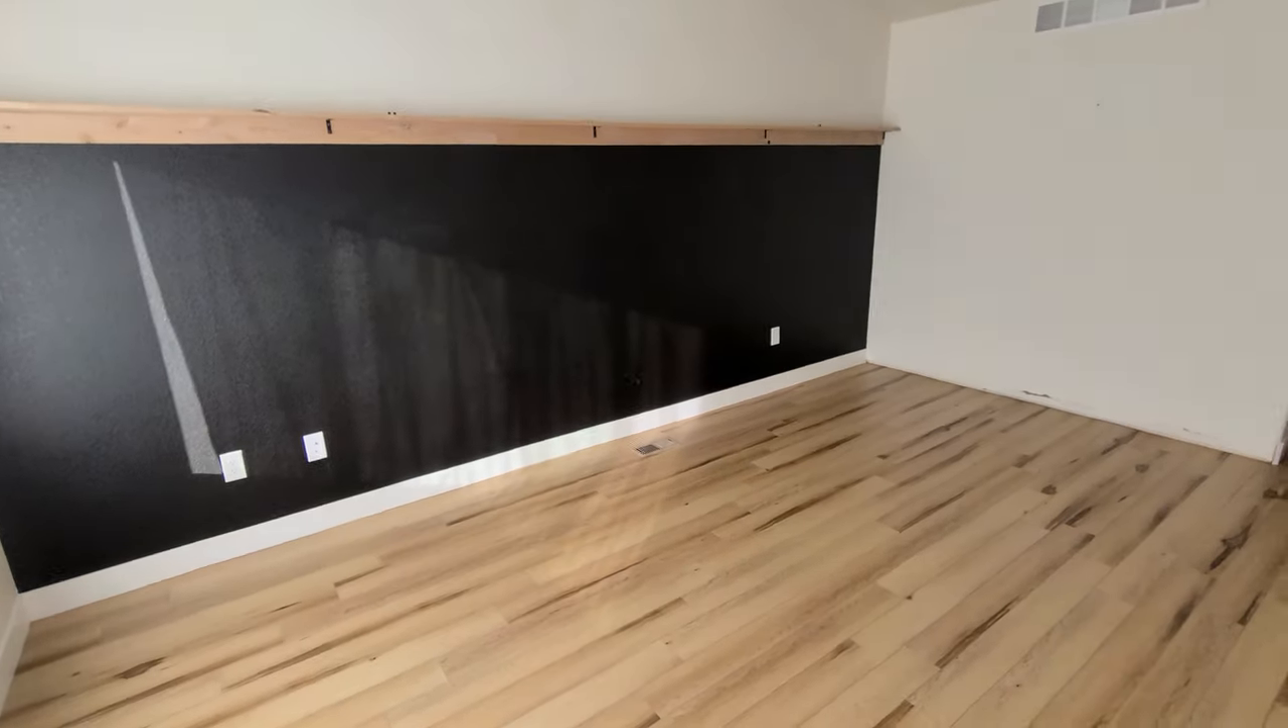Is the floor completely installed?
Yes.